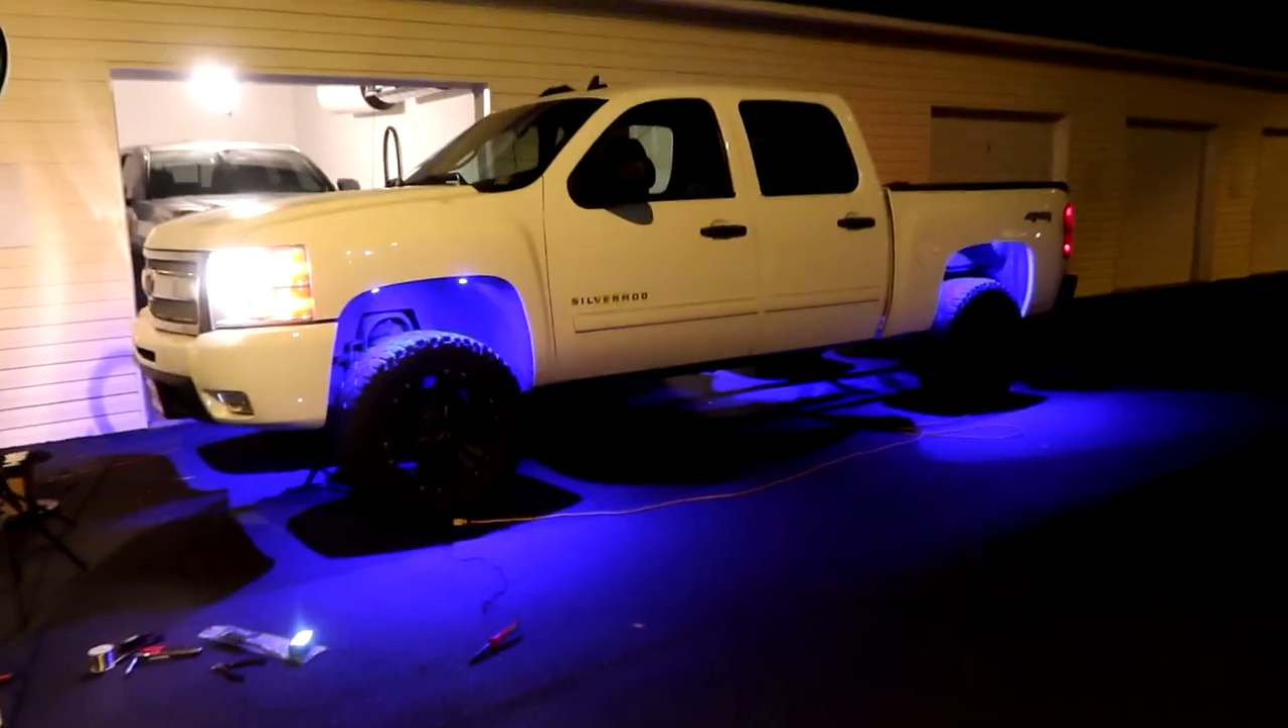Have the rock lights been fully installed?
Yes.